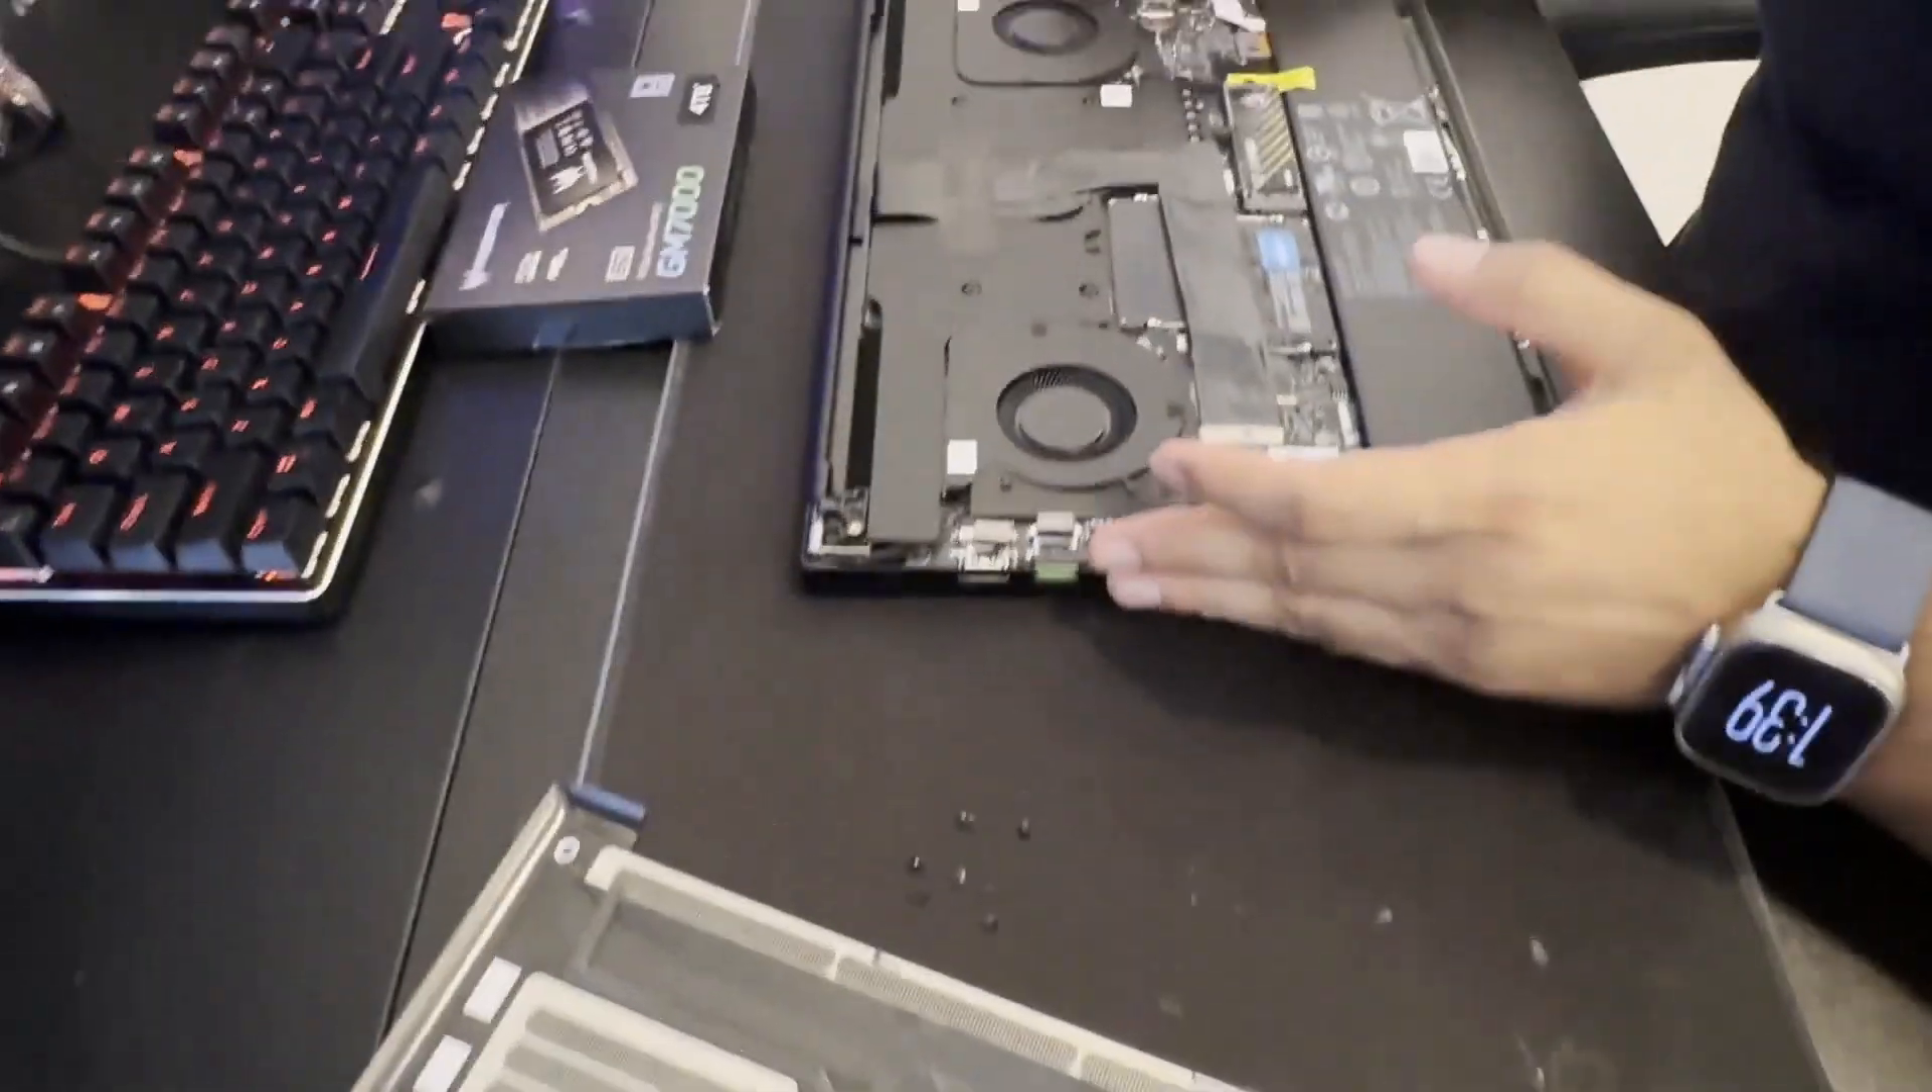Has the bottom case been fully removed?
Yes.